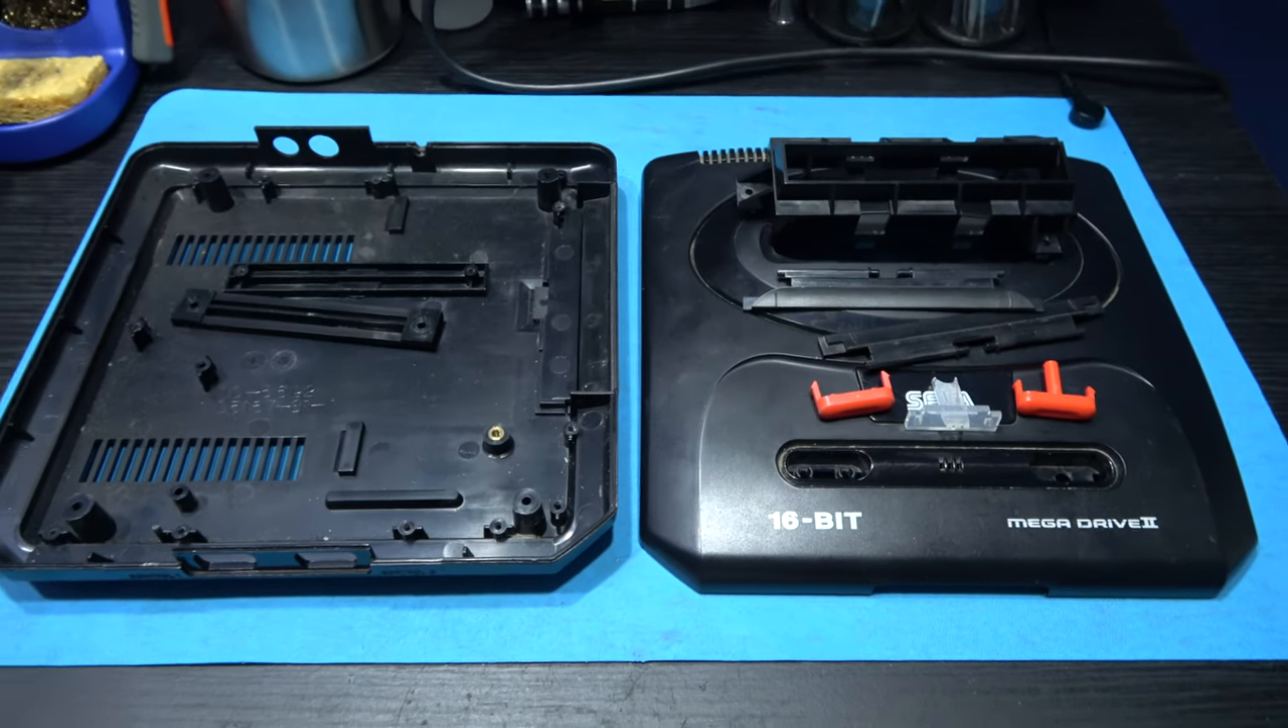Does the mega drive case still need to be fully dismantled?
No.